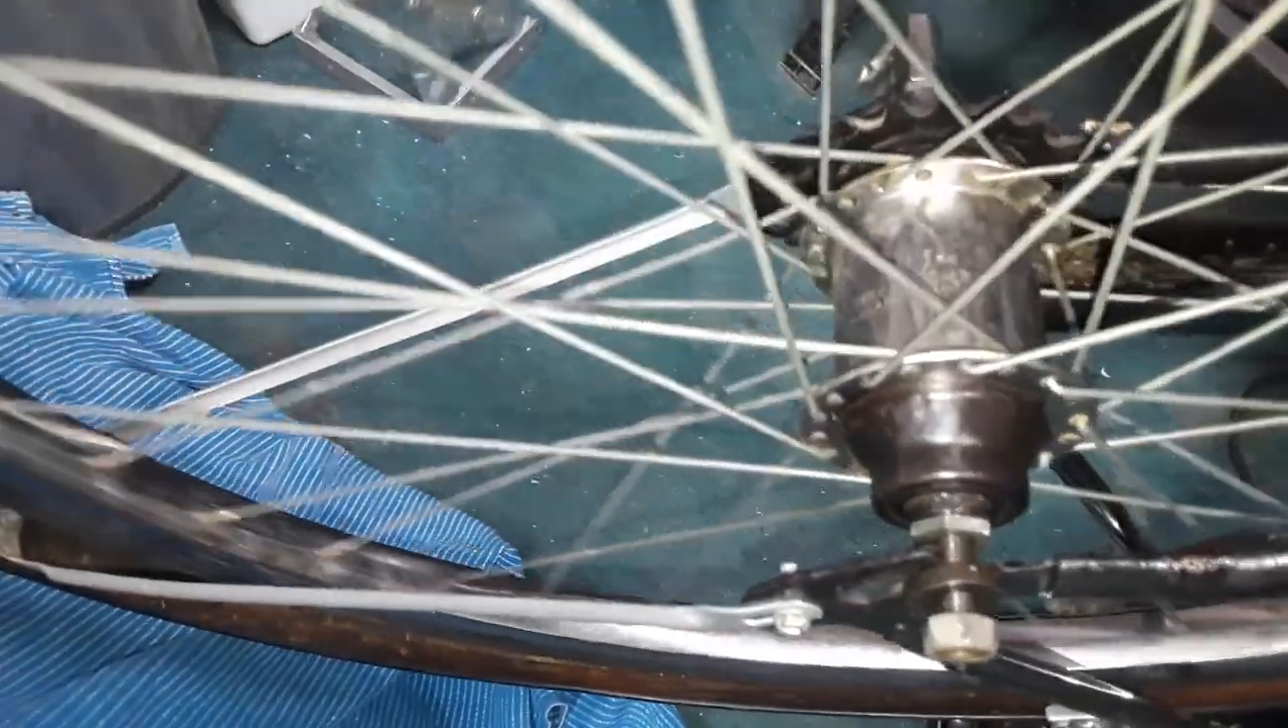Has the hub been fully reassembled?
Yes.